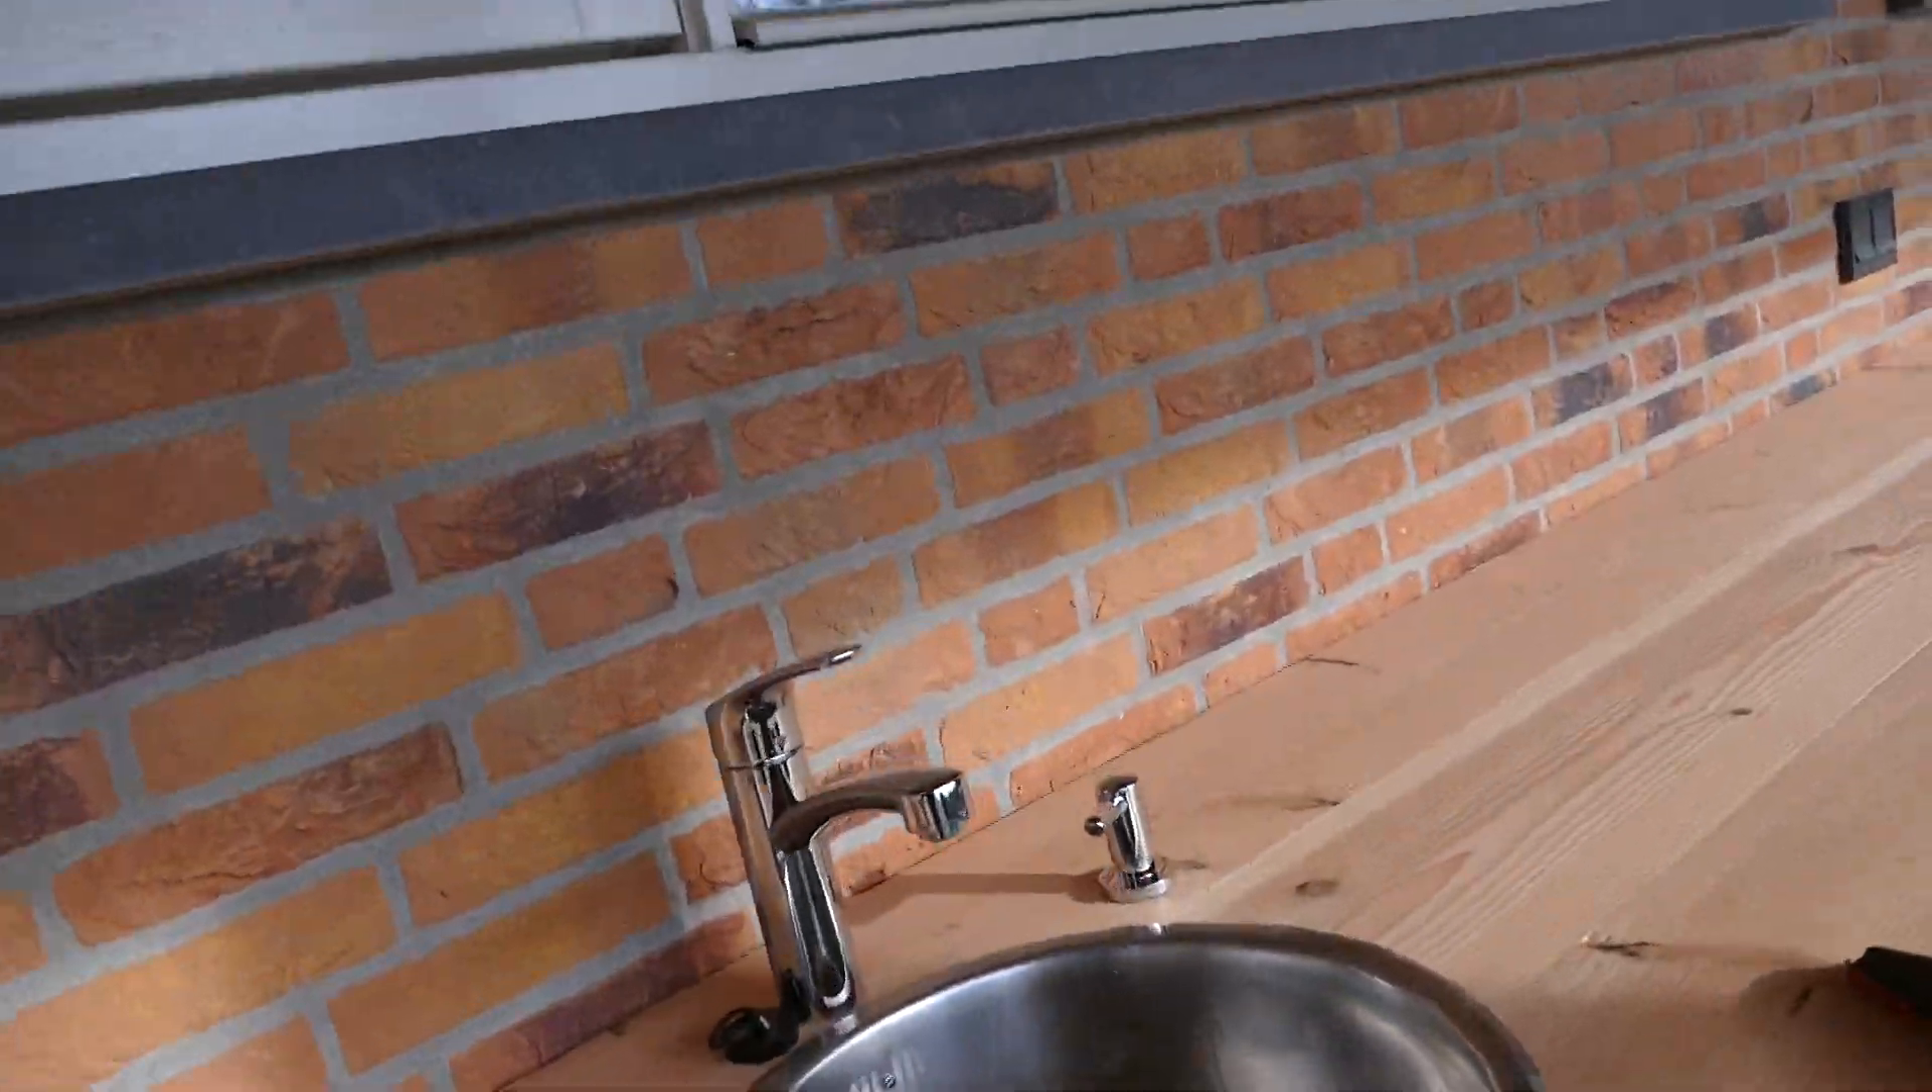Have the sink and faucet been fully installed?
Yes.